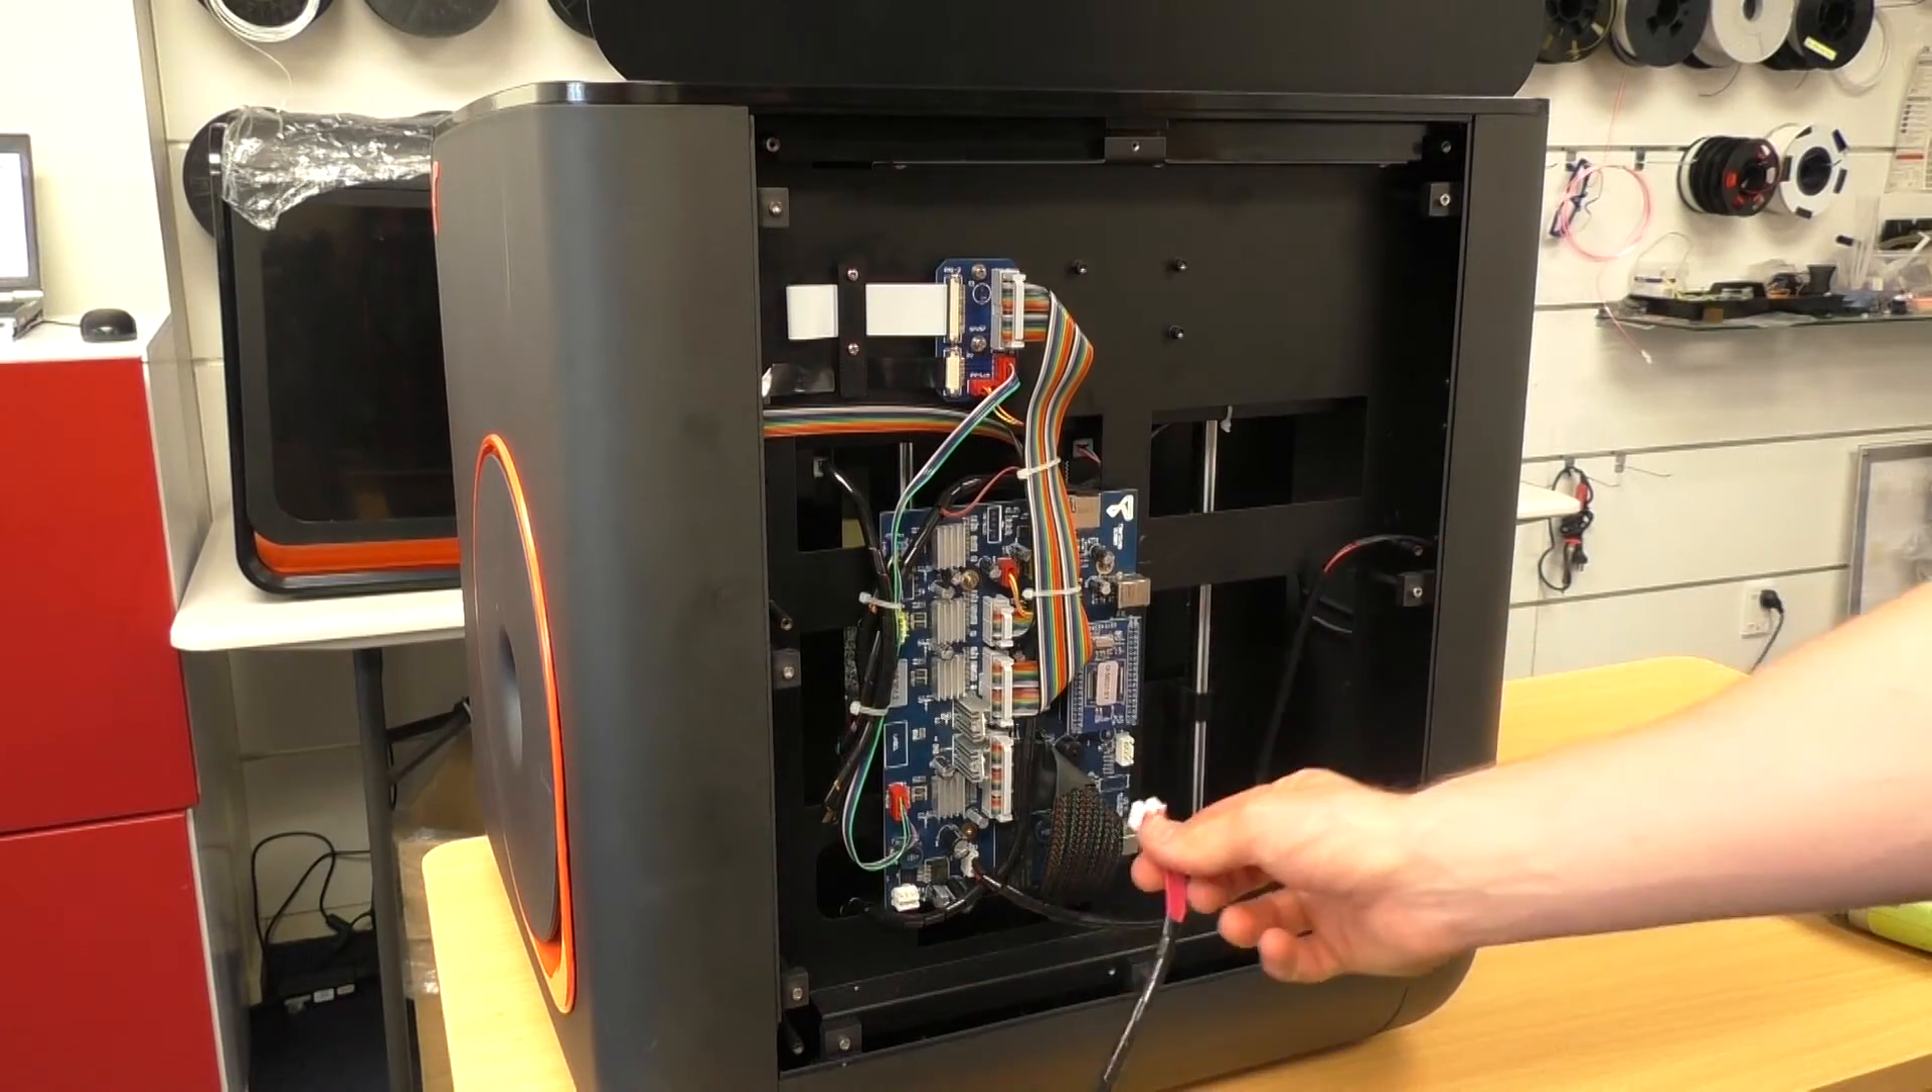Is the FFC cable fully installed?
Yes.